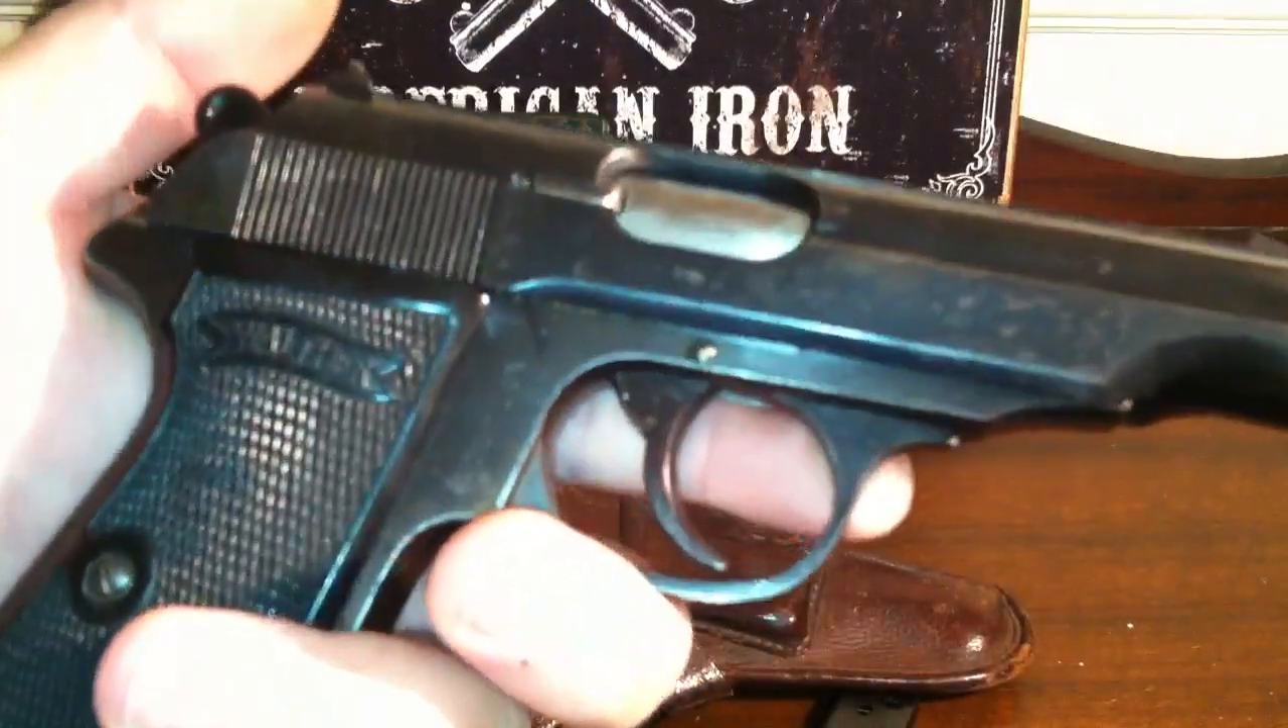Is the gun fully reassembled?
Yes.